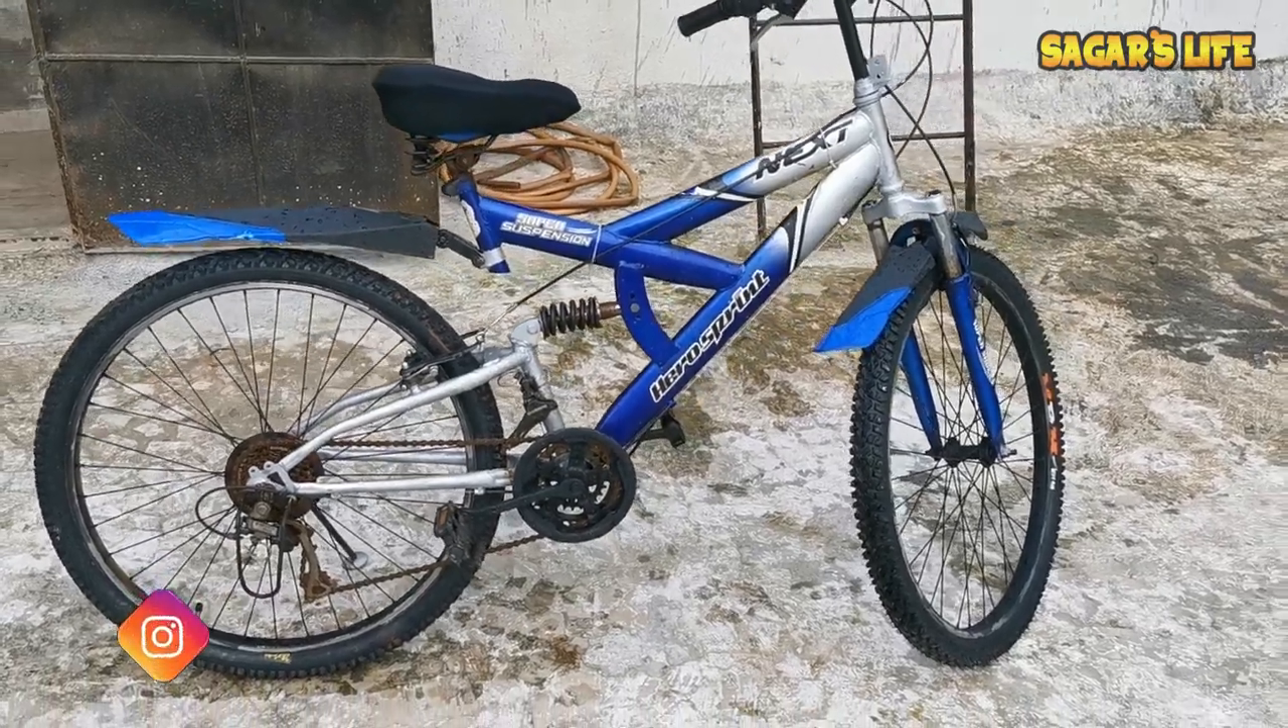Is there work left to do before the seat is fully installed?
No.